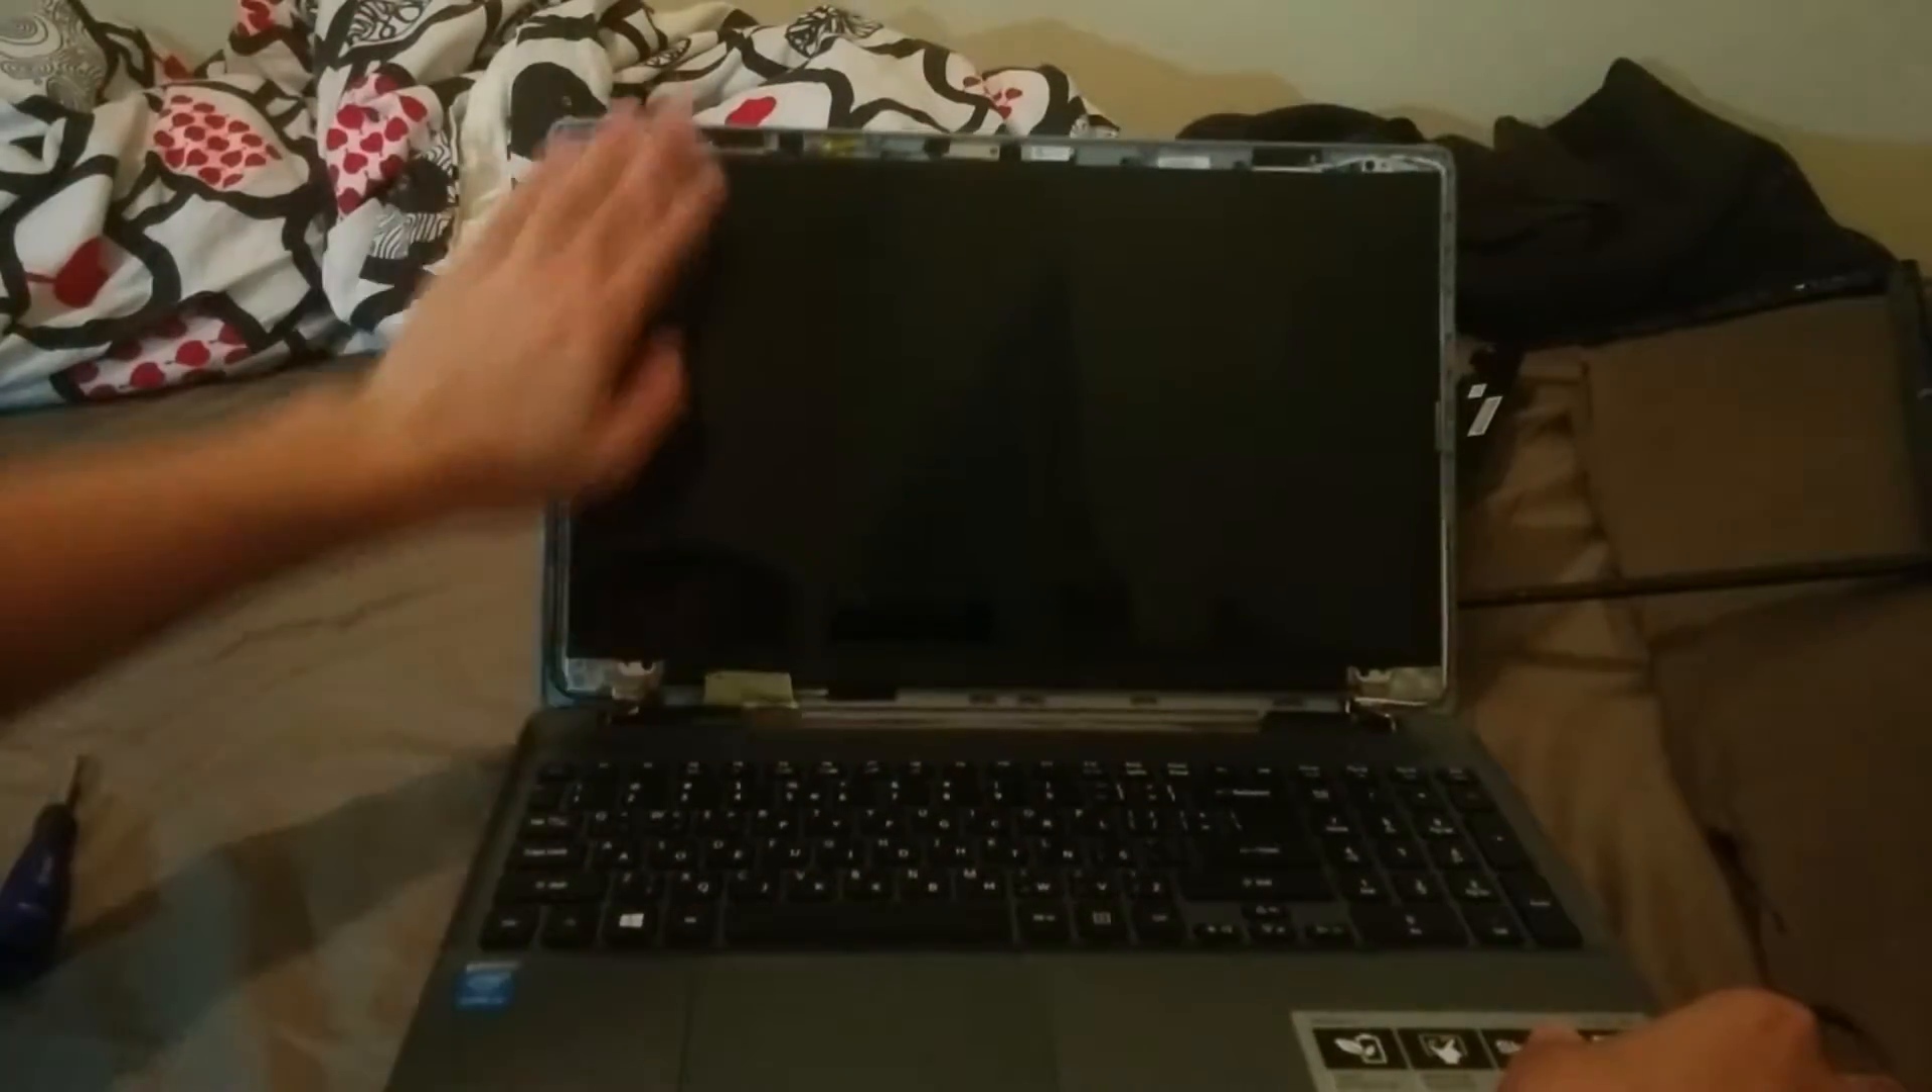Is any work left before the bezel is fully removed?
No.